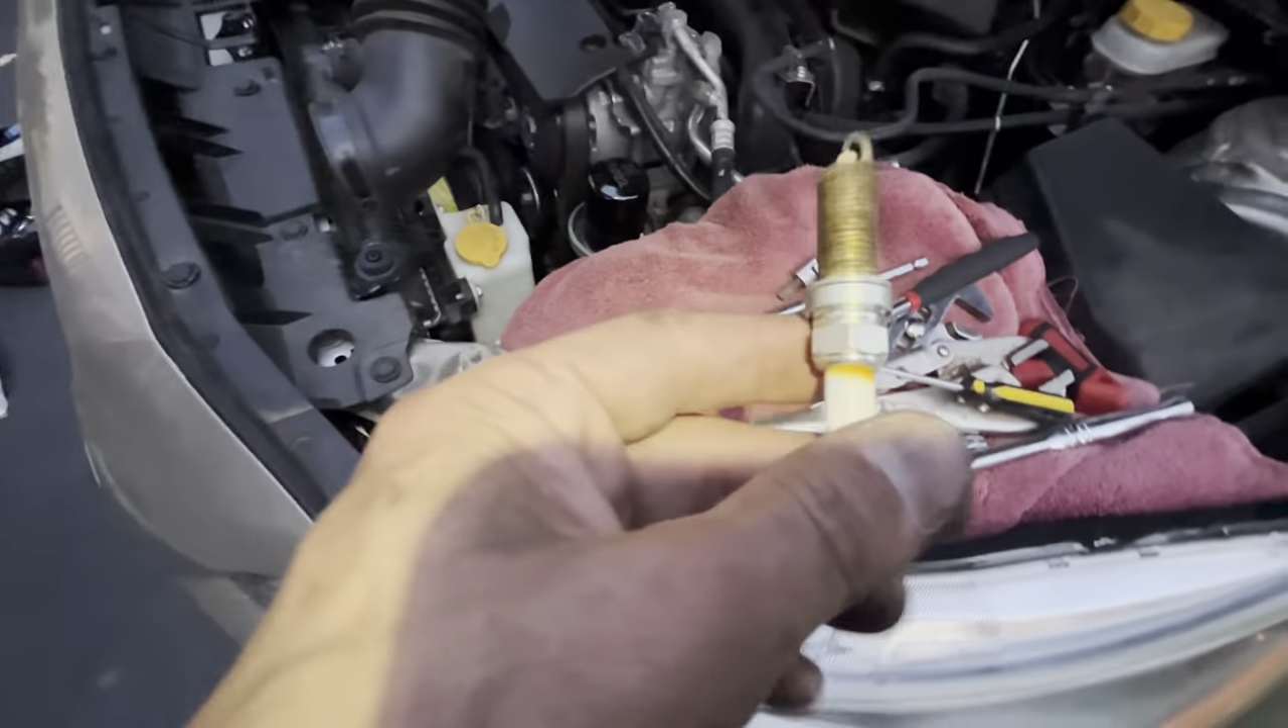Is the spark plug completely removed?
Yes.